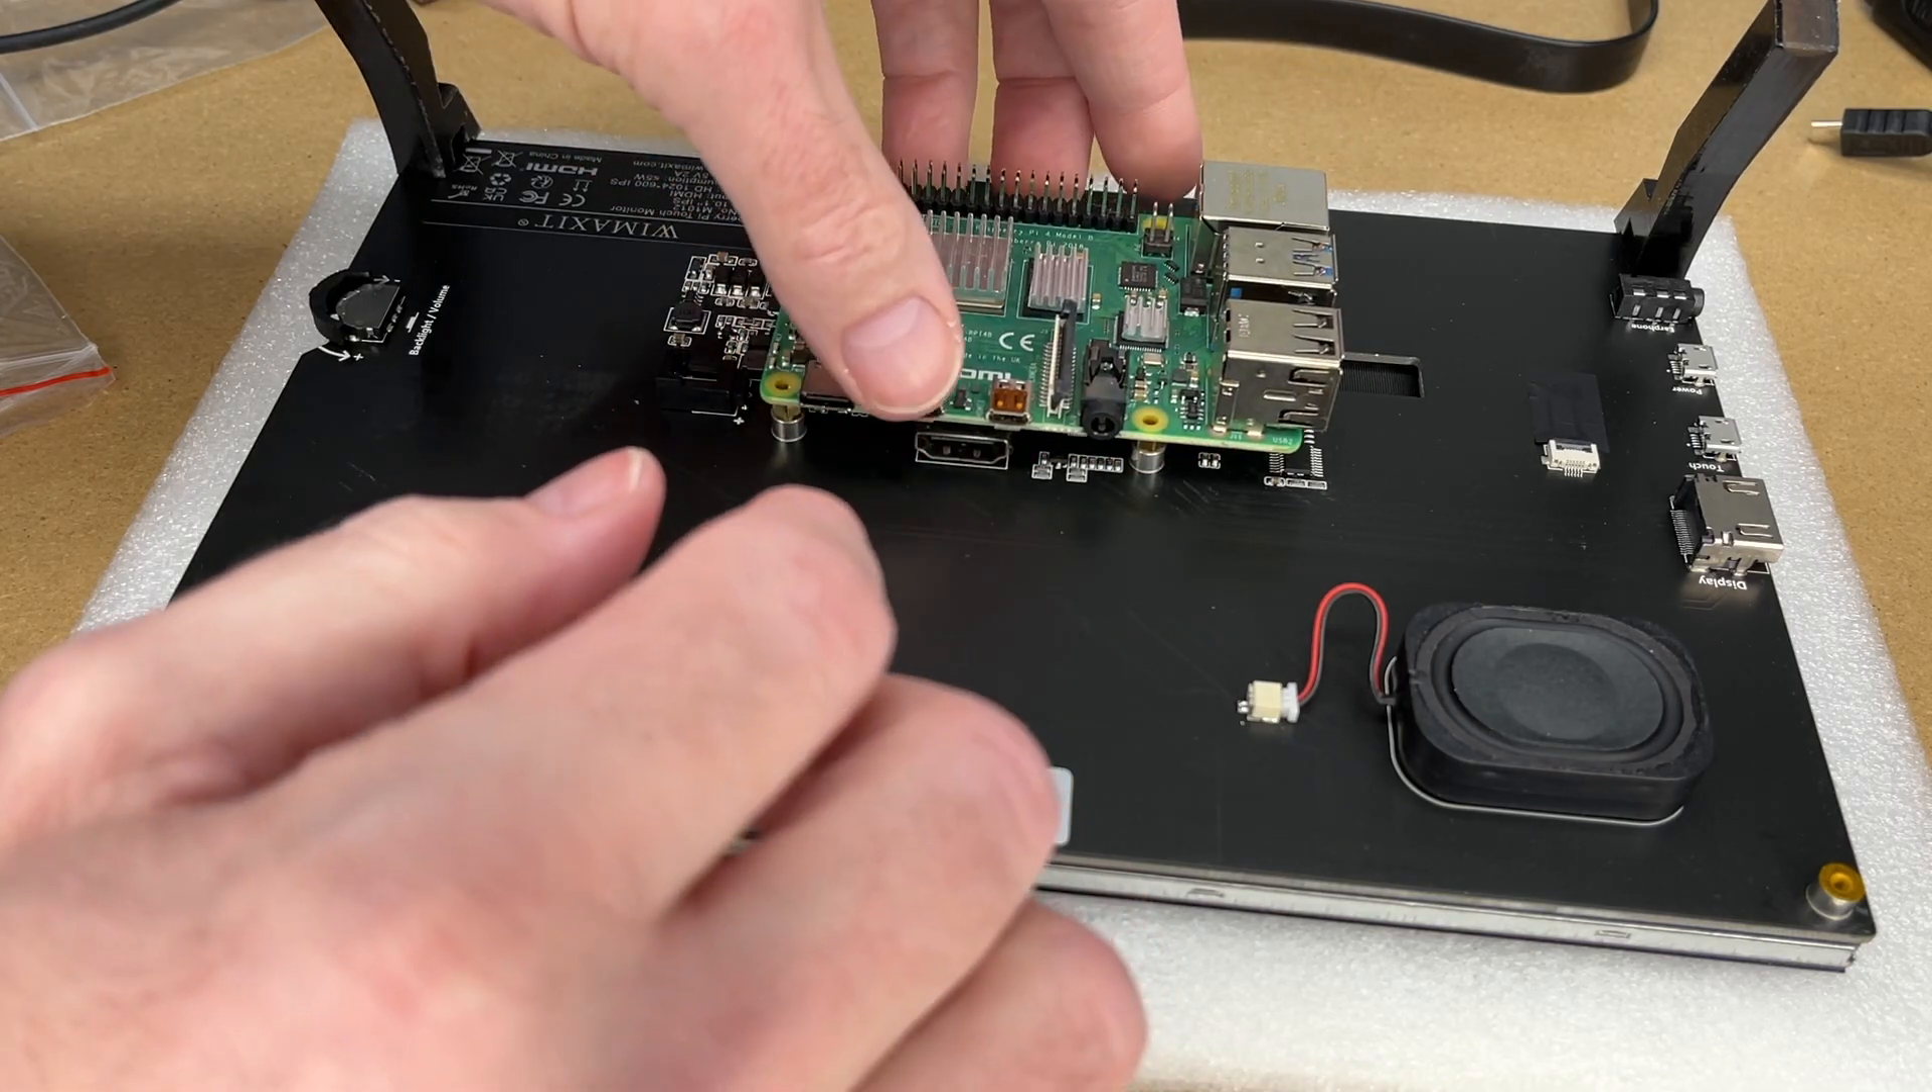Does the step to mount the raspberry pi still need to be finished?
Yes.